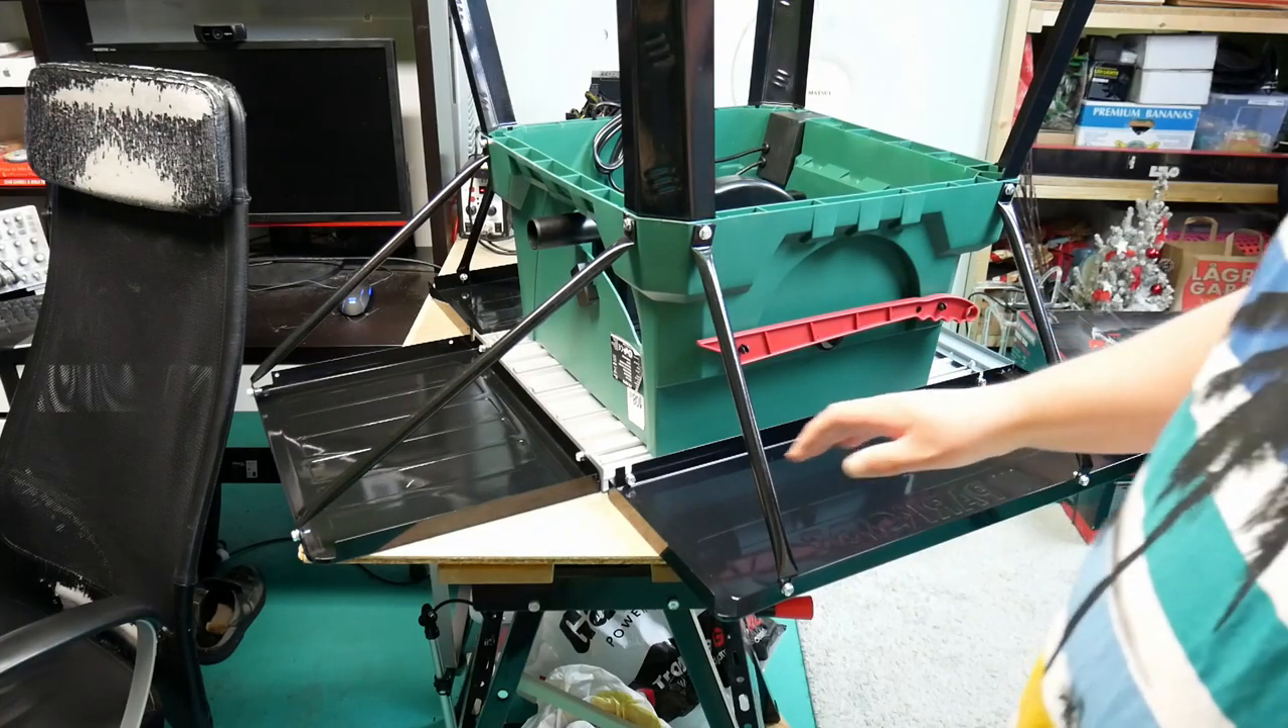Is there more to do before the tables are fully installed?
No.